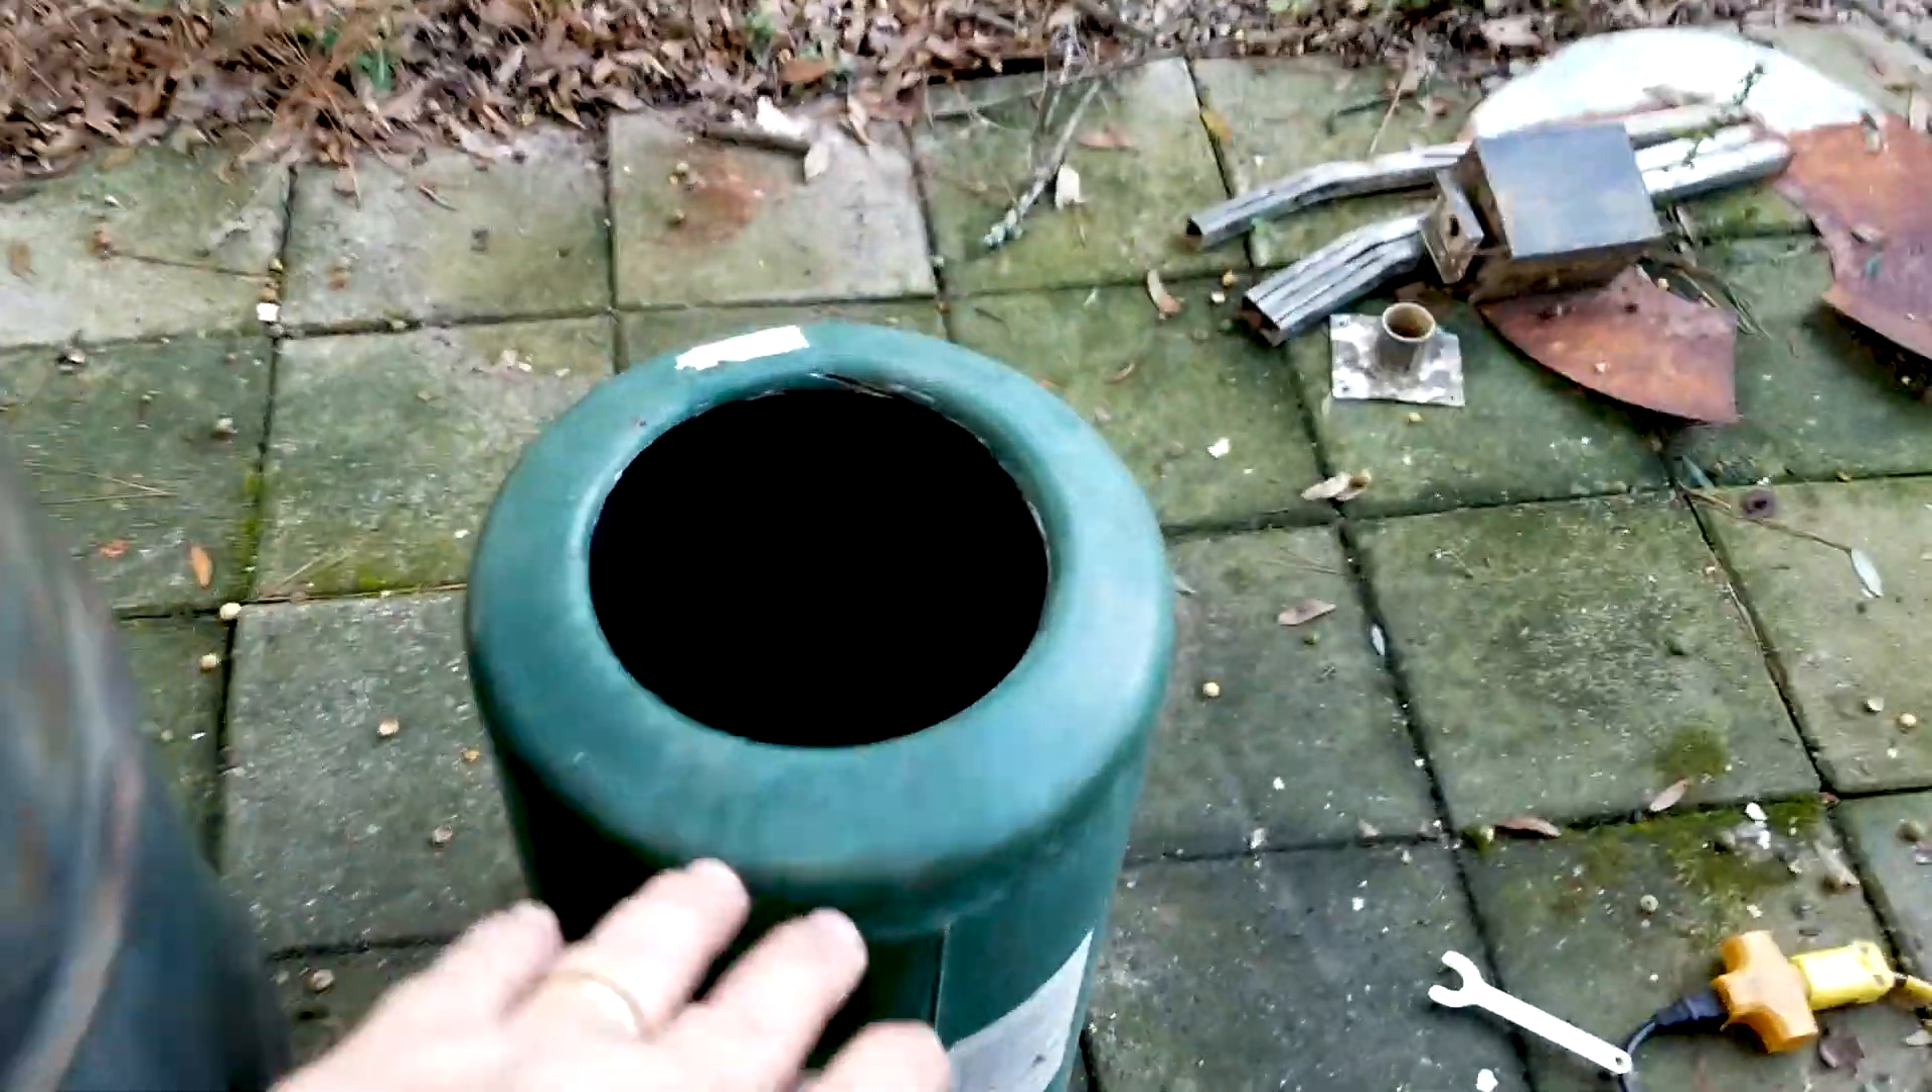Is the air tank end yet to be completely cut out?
No.